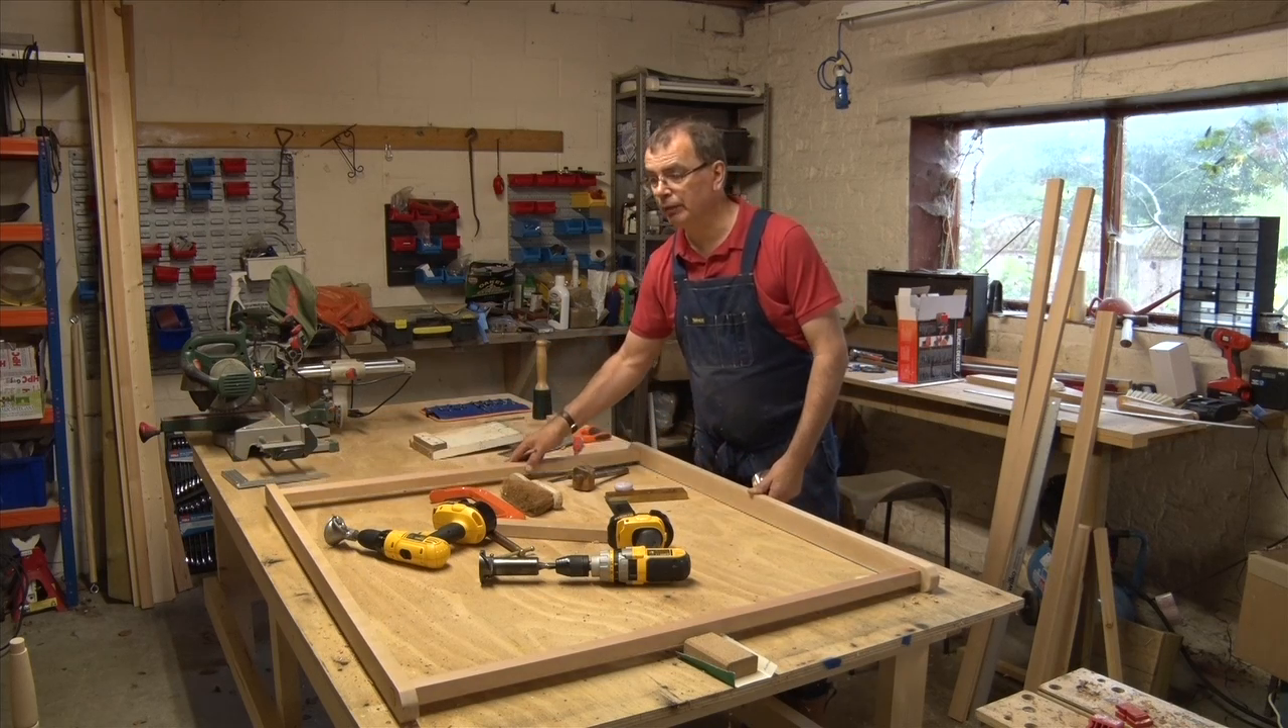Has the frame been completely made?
Yes.